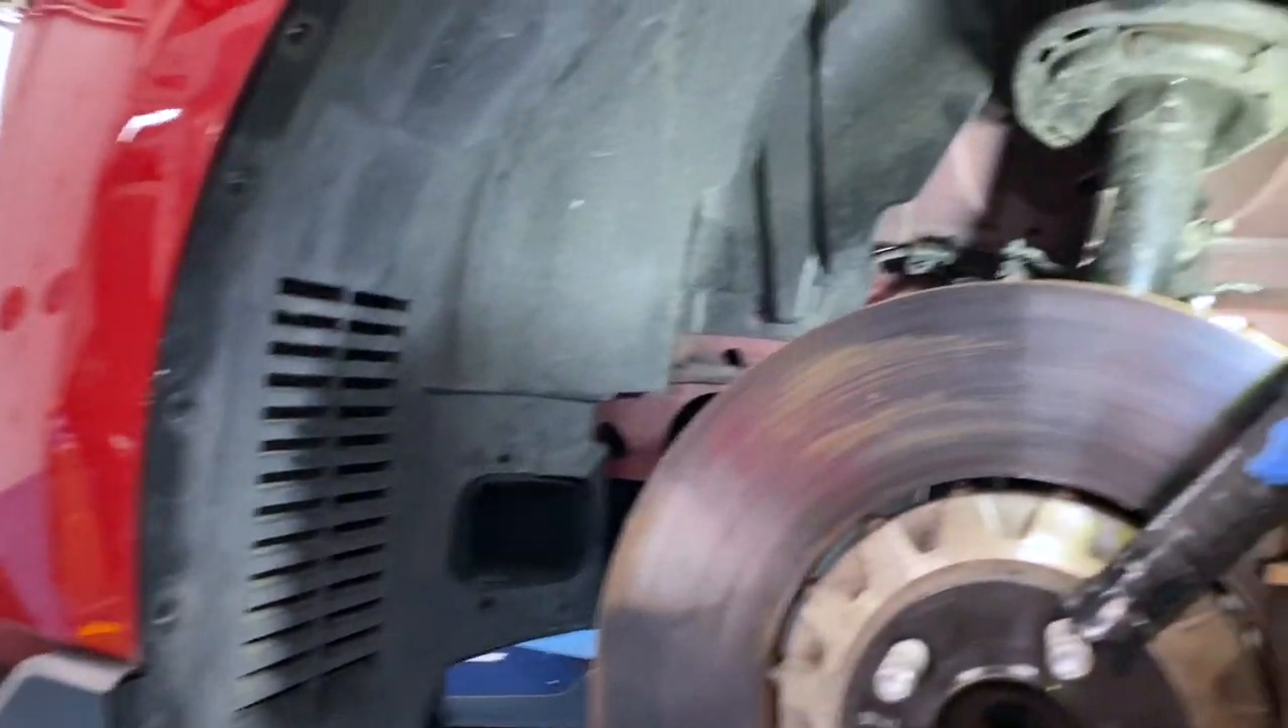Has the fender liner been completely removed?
No.